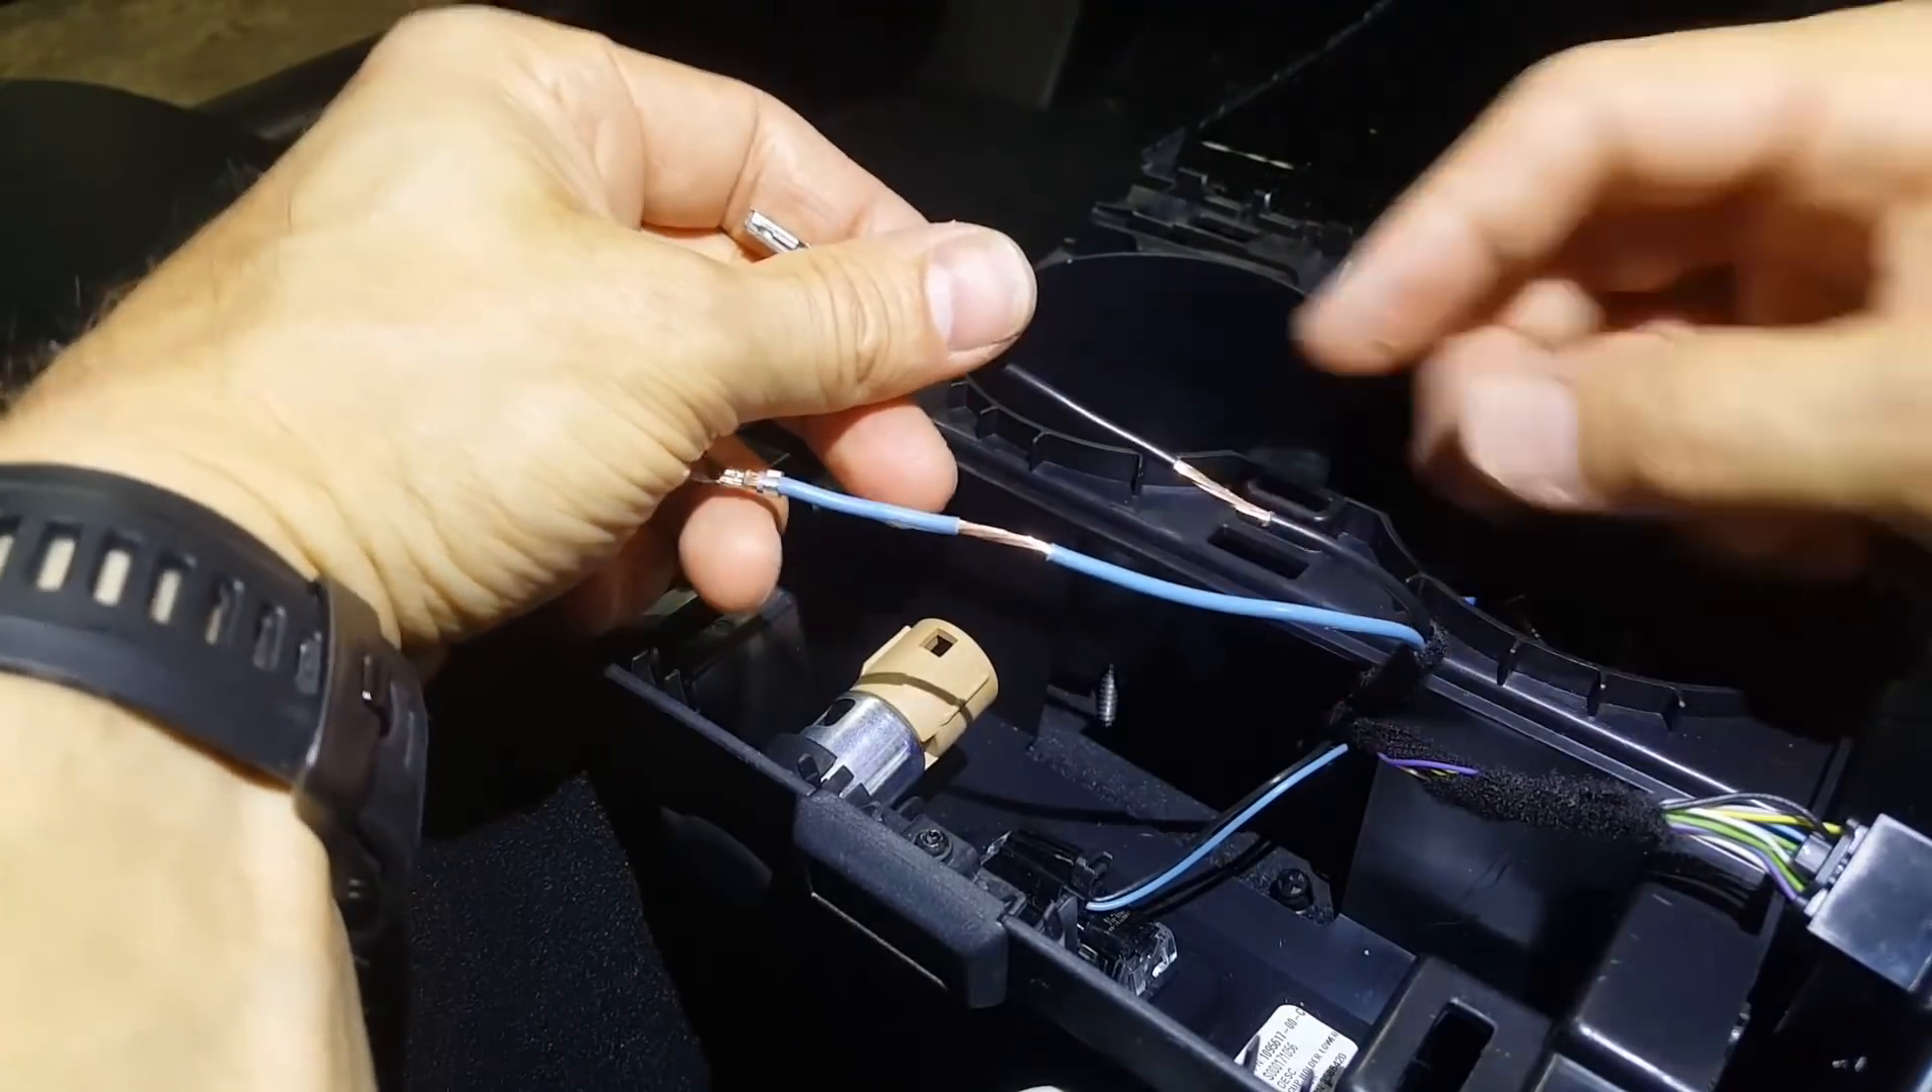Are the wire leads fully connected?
No.